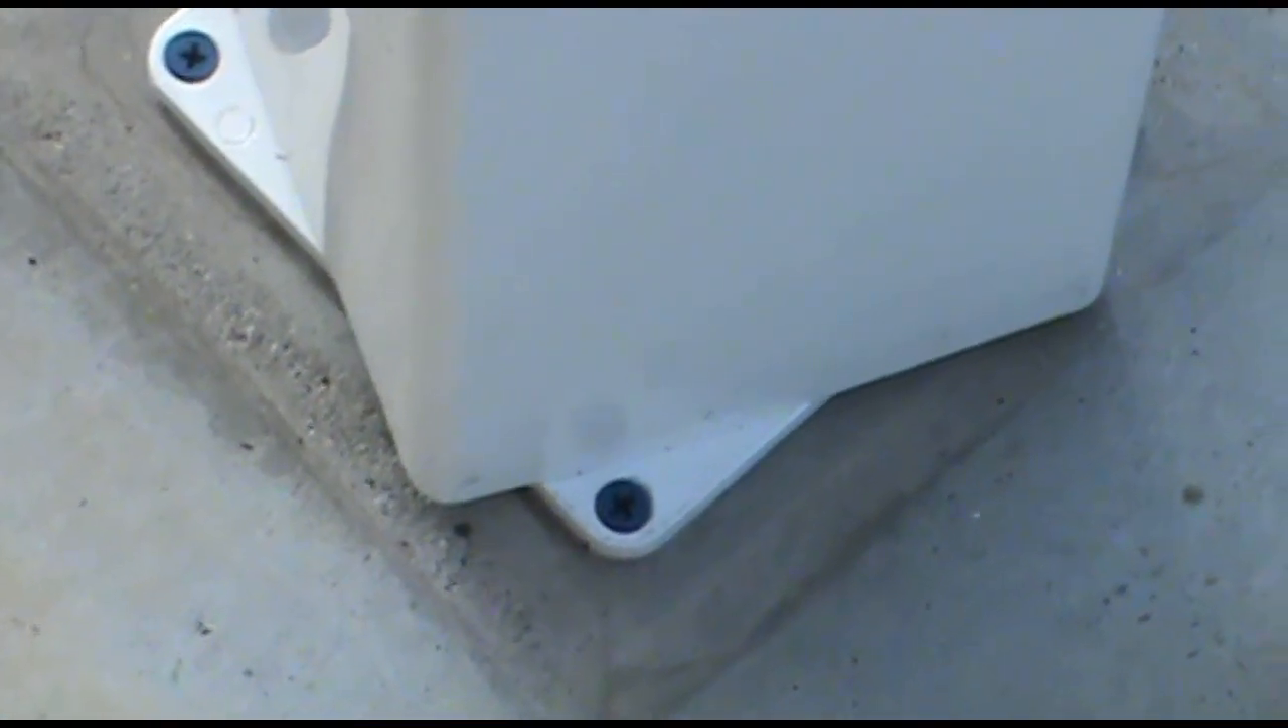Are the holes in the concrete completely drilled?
Yes.